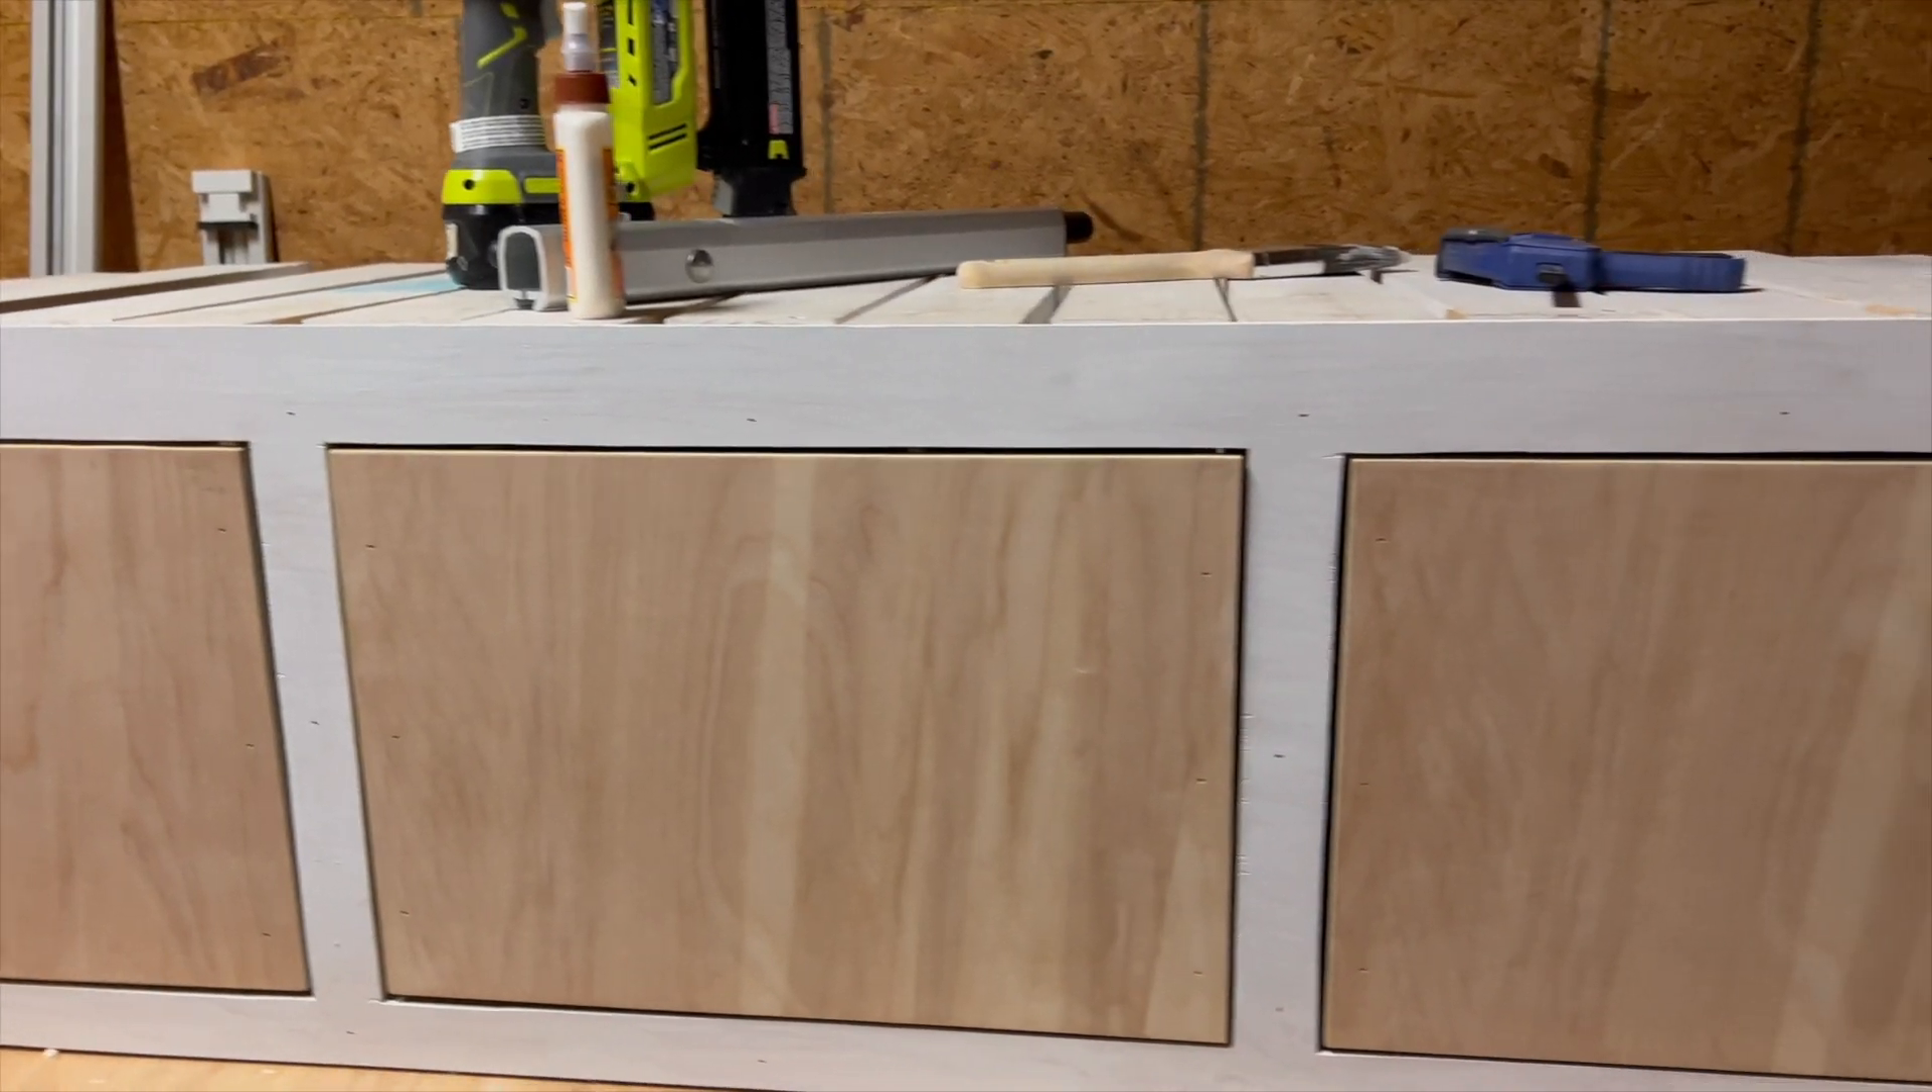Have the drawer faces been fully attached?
Yes.